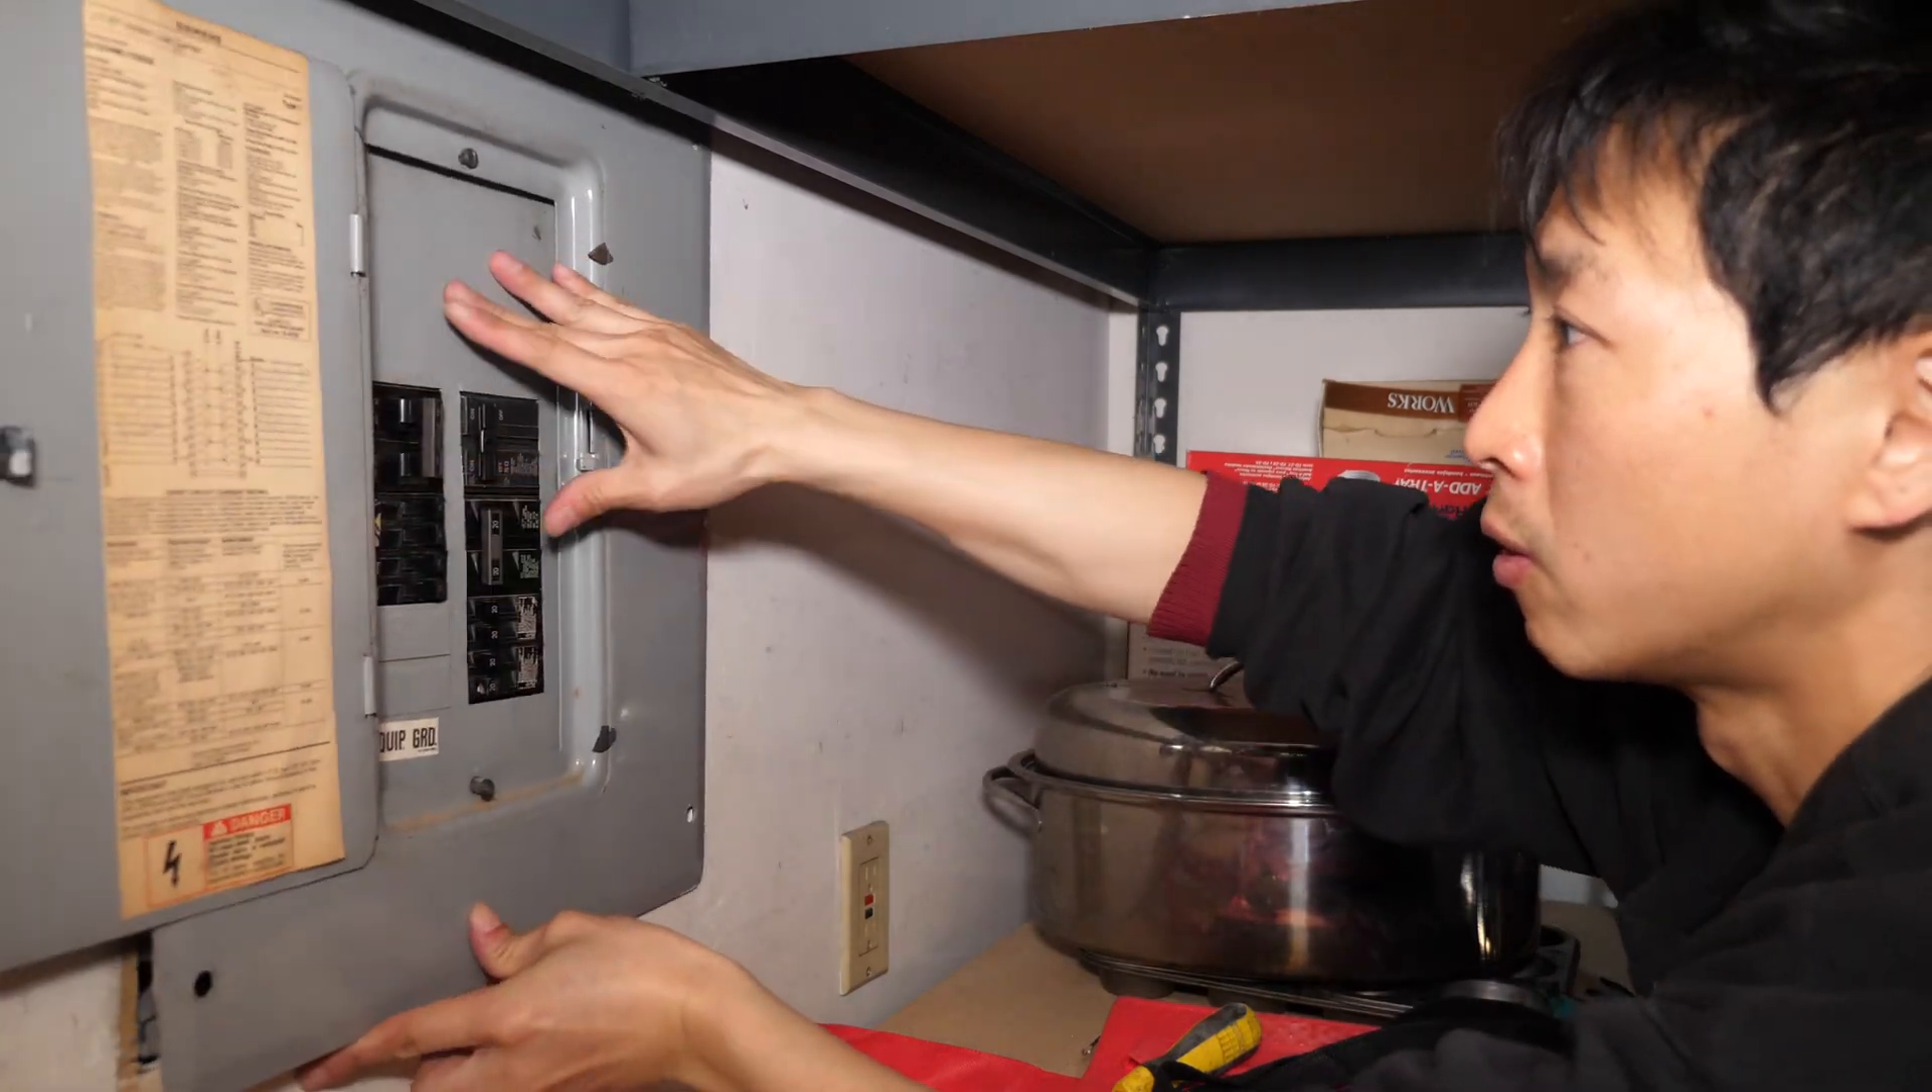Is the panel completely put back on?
No.